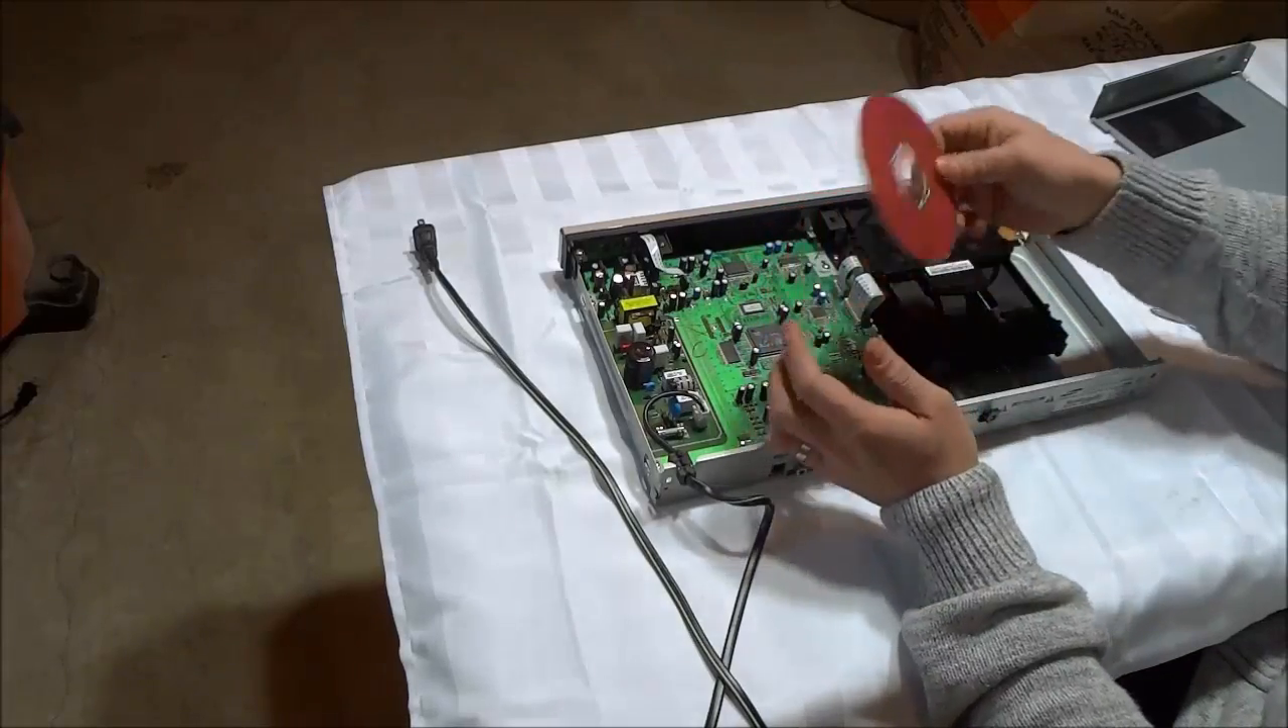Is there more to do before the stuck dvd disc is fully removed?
No.